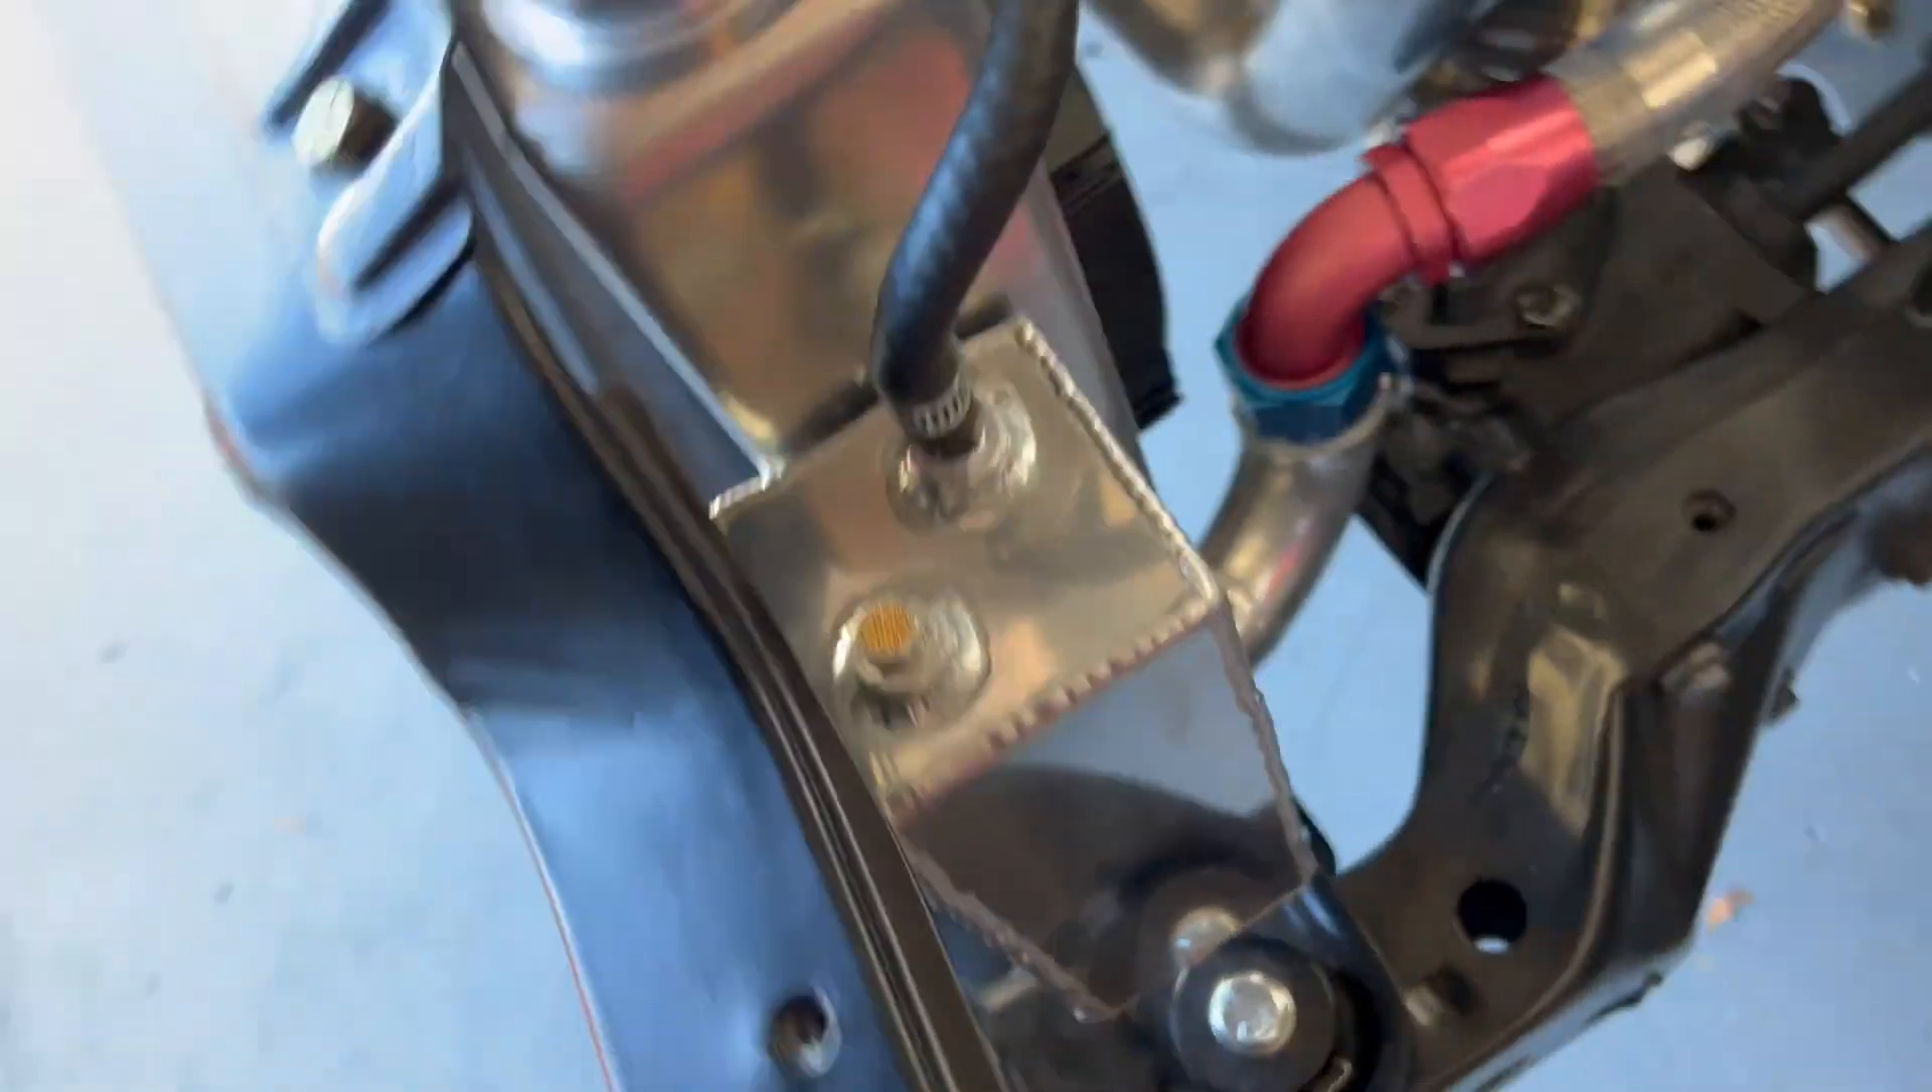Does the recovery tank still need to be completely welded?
No.